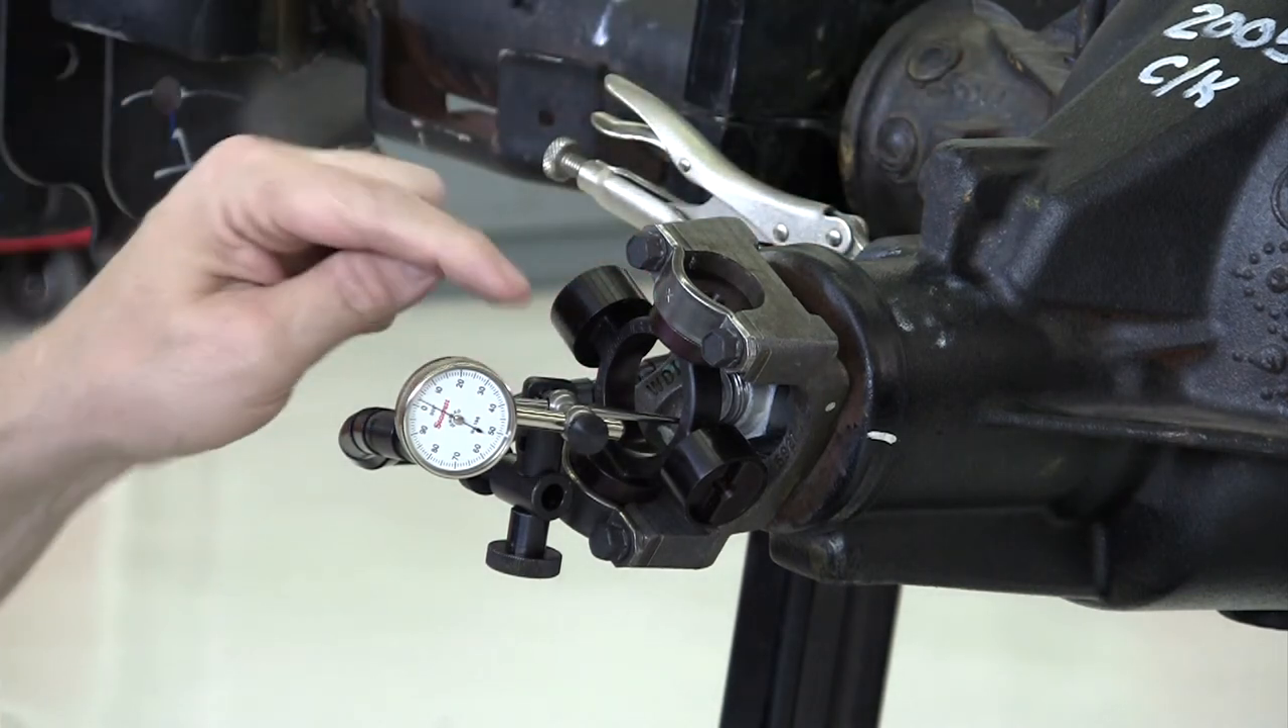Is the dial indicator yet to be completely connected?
No.